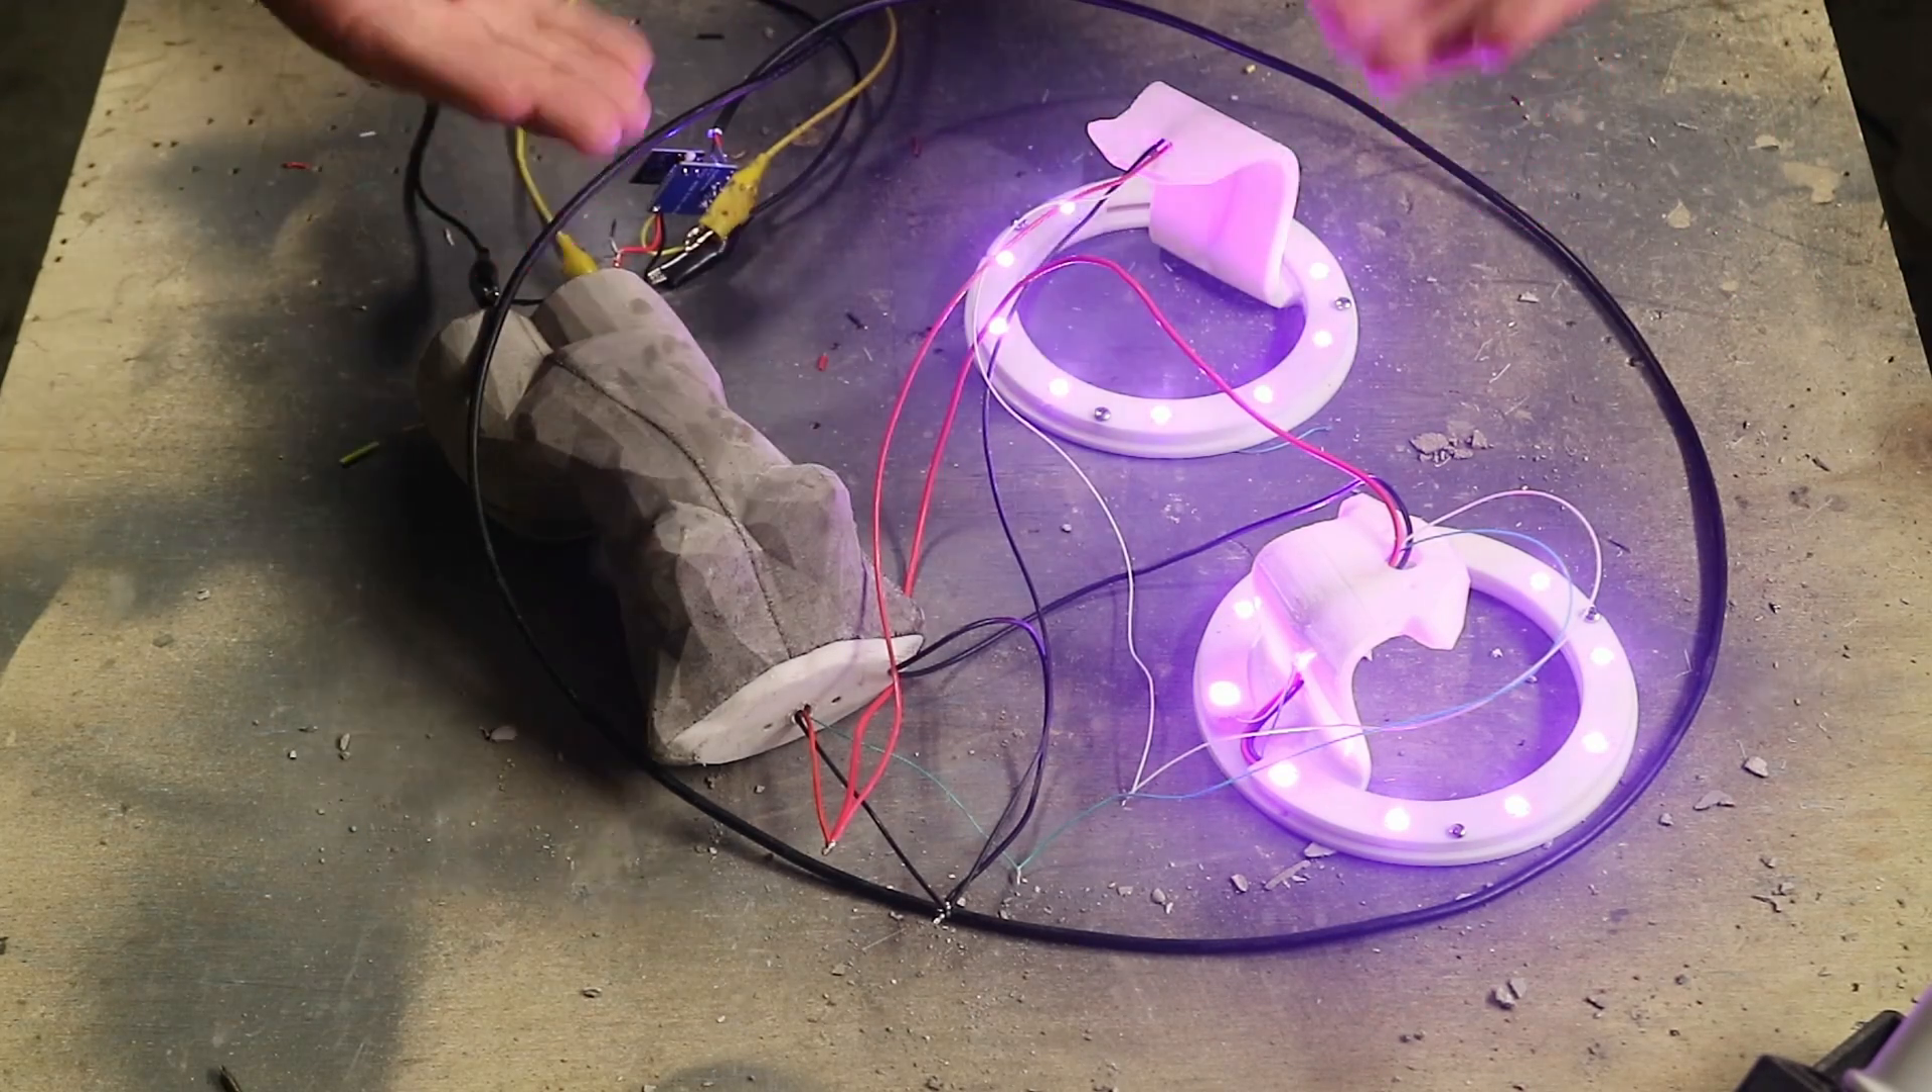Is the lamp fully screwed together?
No.